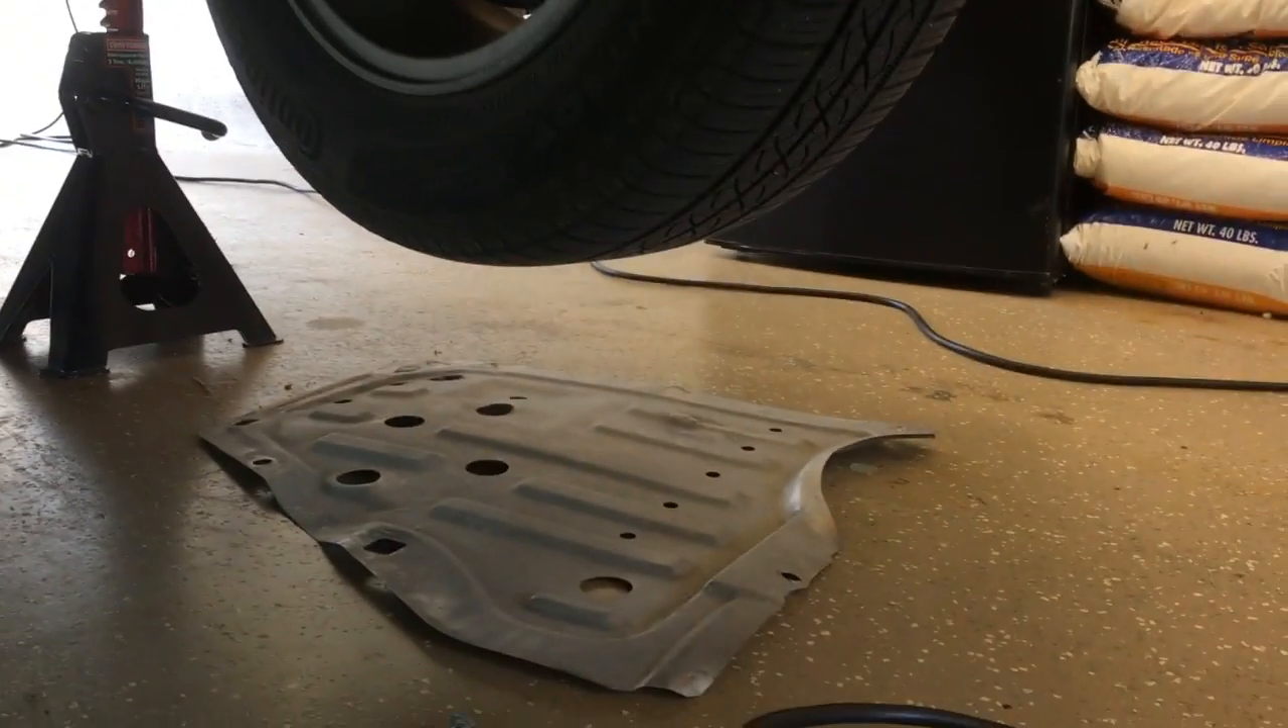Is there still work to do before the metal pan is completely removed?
No.